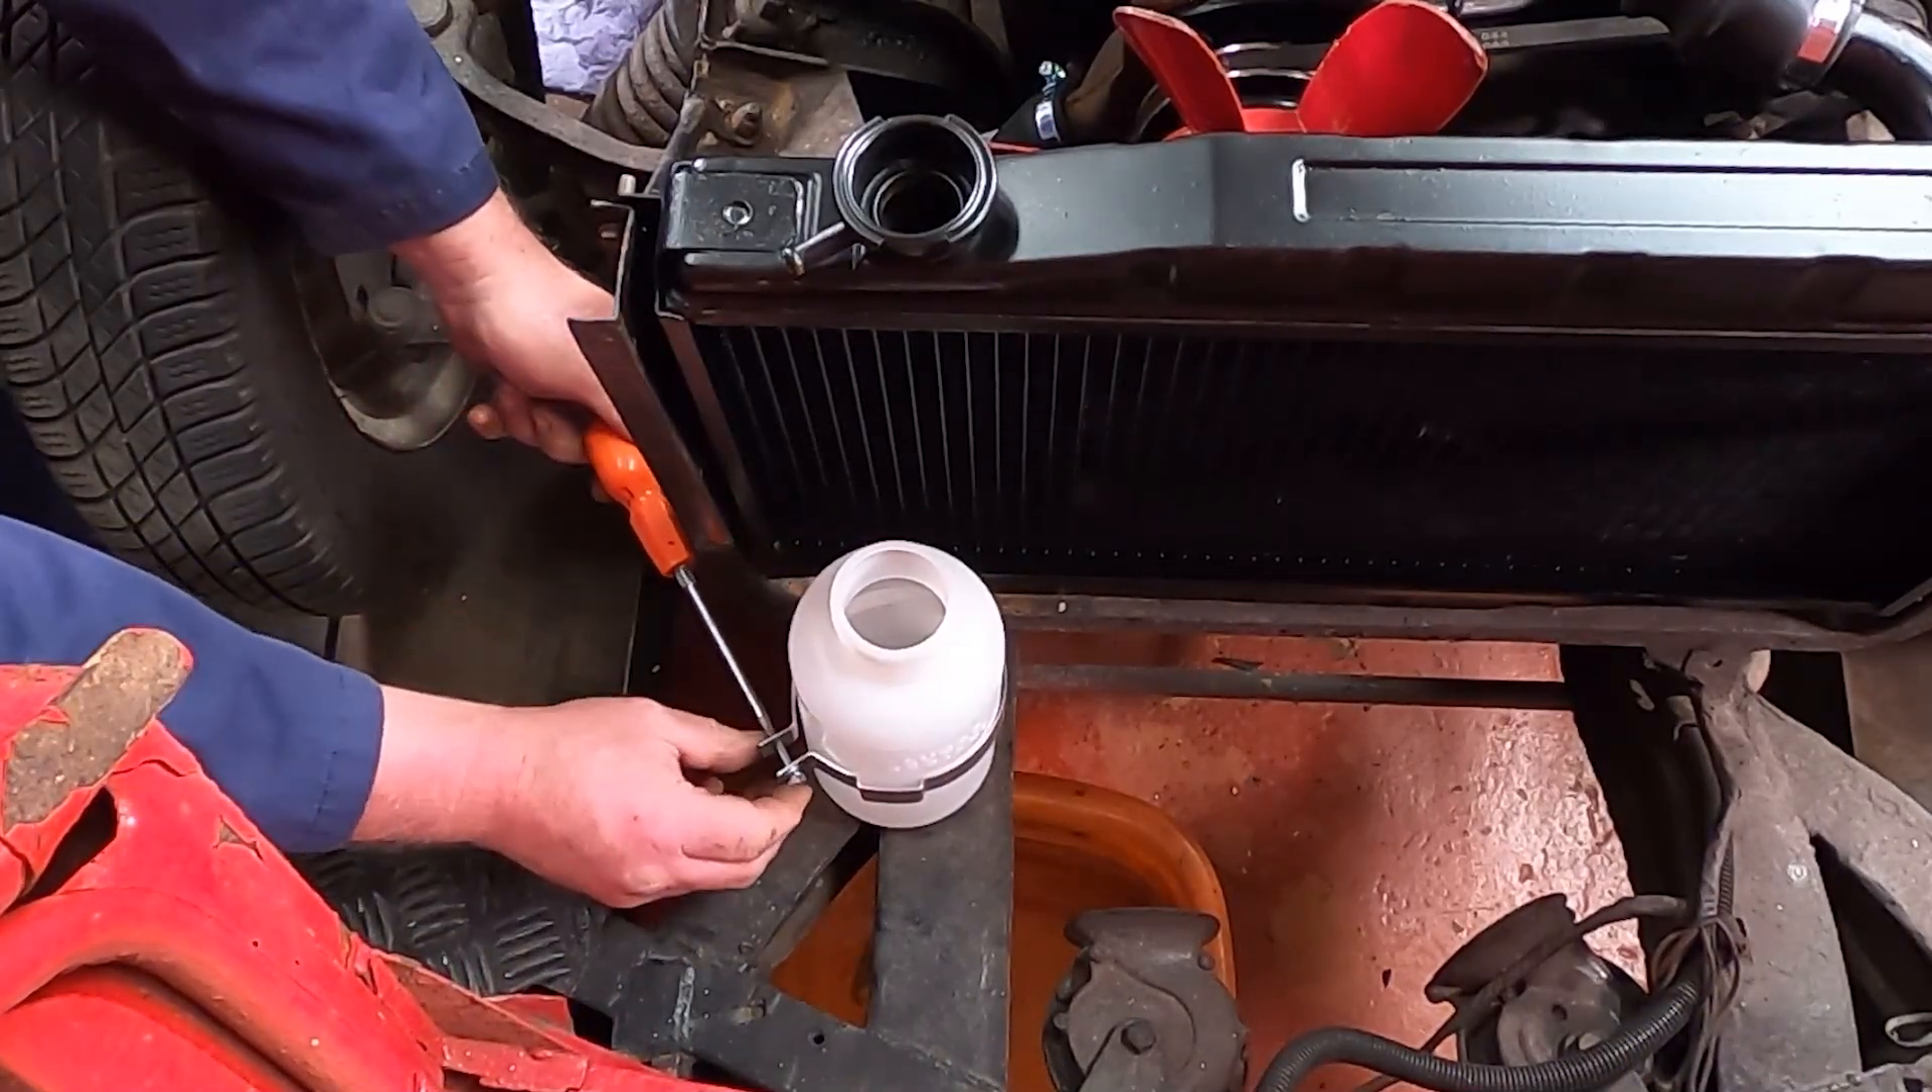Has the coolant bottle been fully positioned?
Yes.